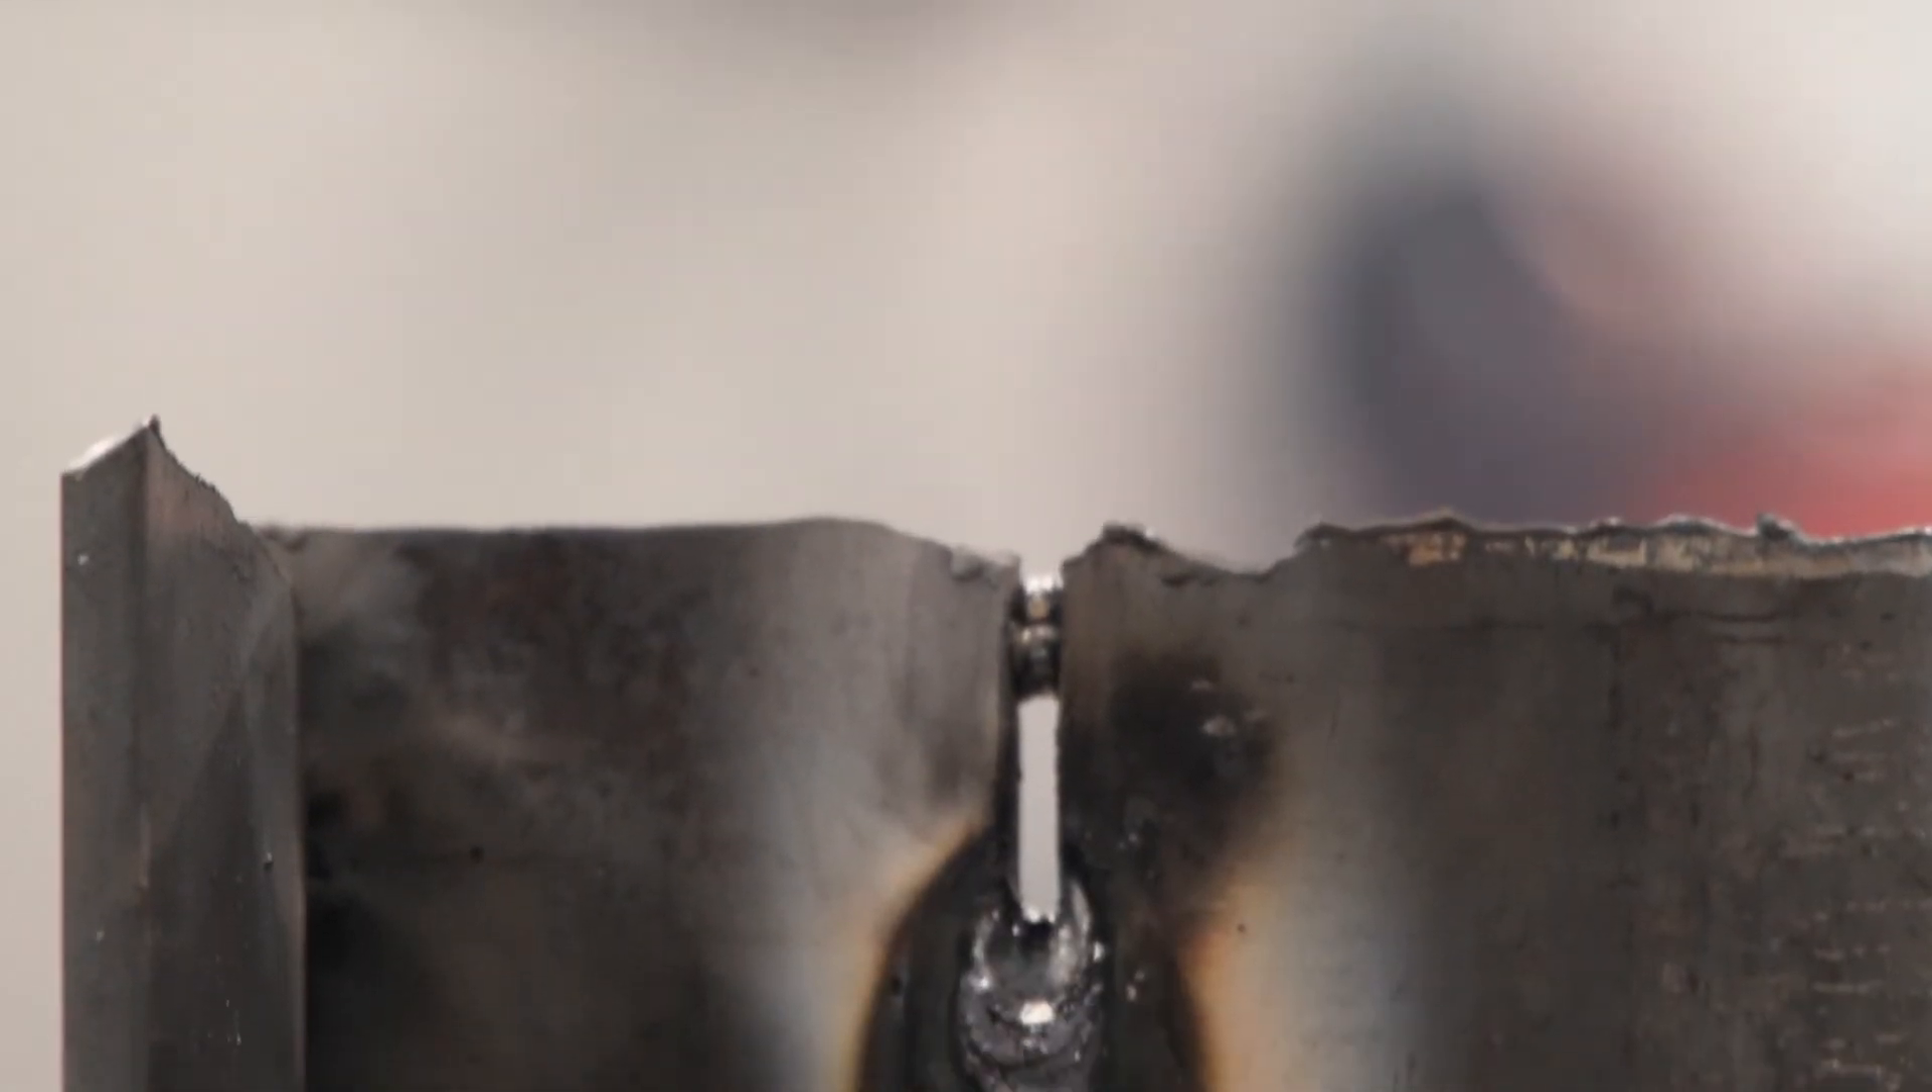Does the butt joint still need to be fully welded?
Yes.